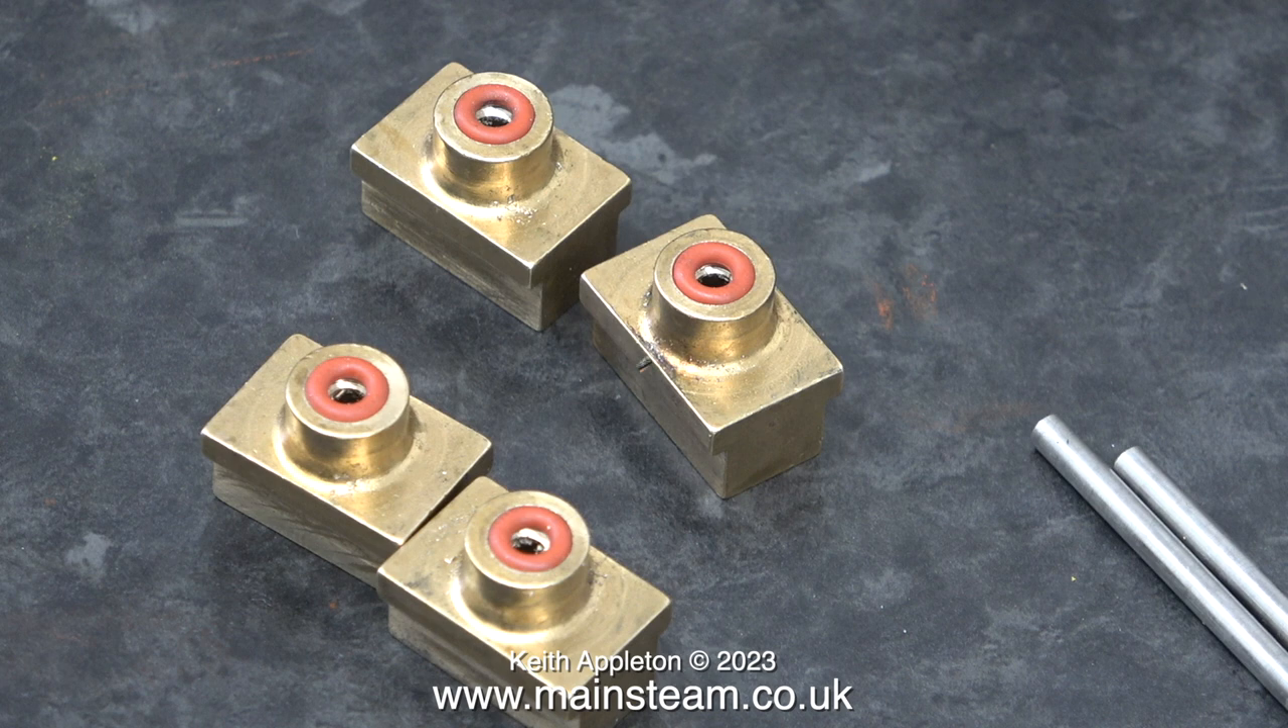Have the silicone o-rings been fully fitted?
Yes.